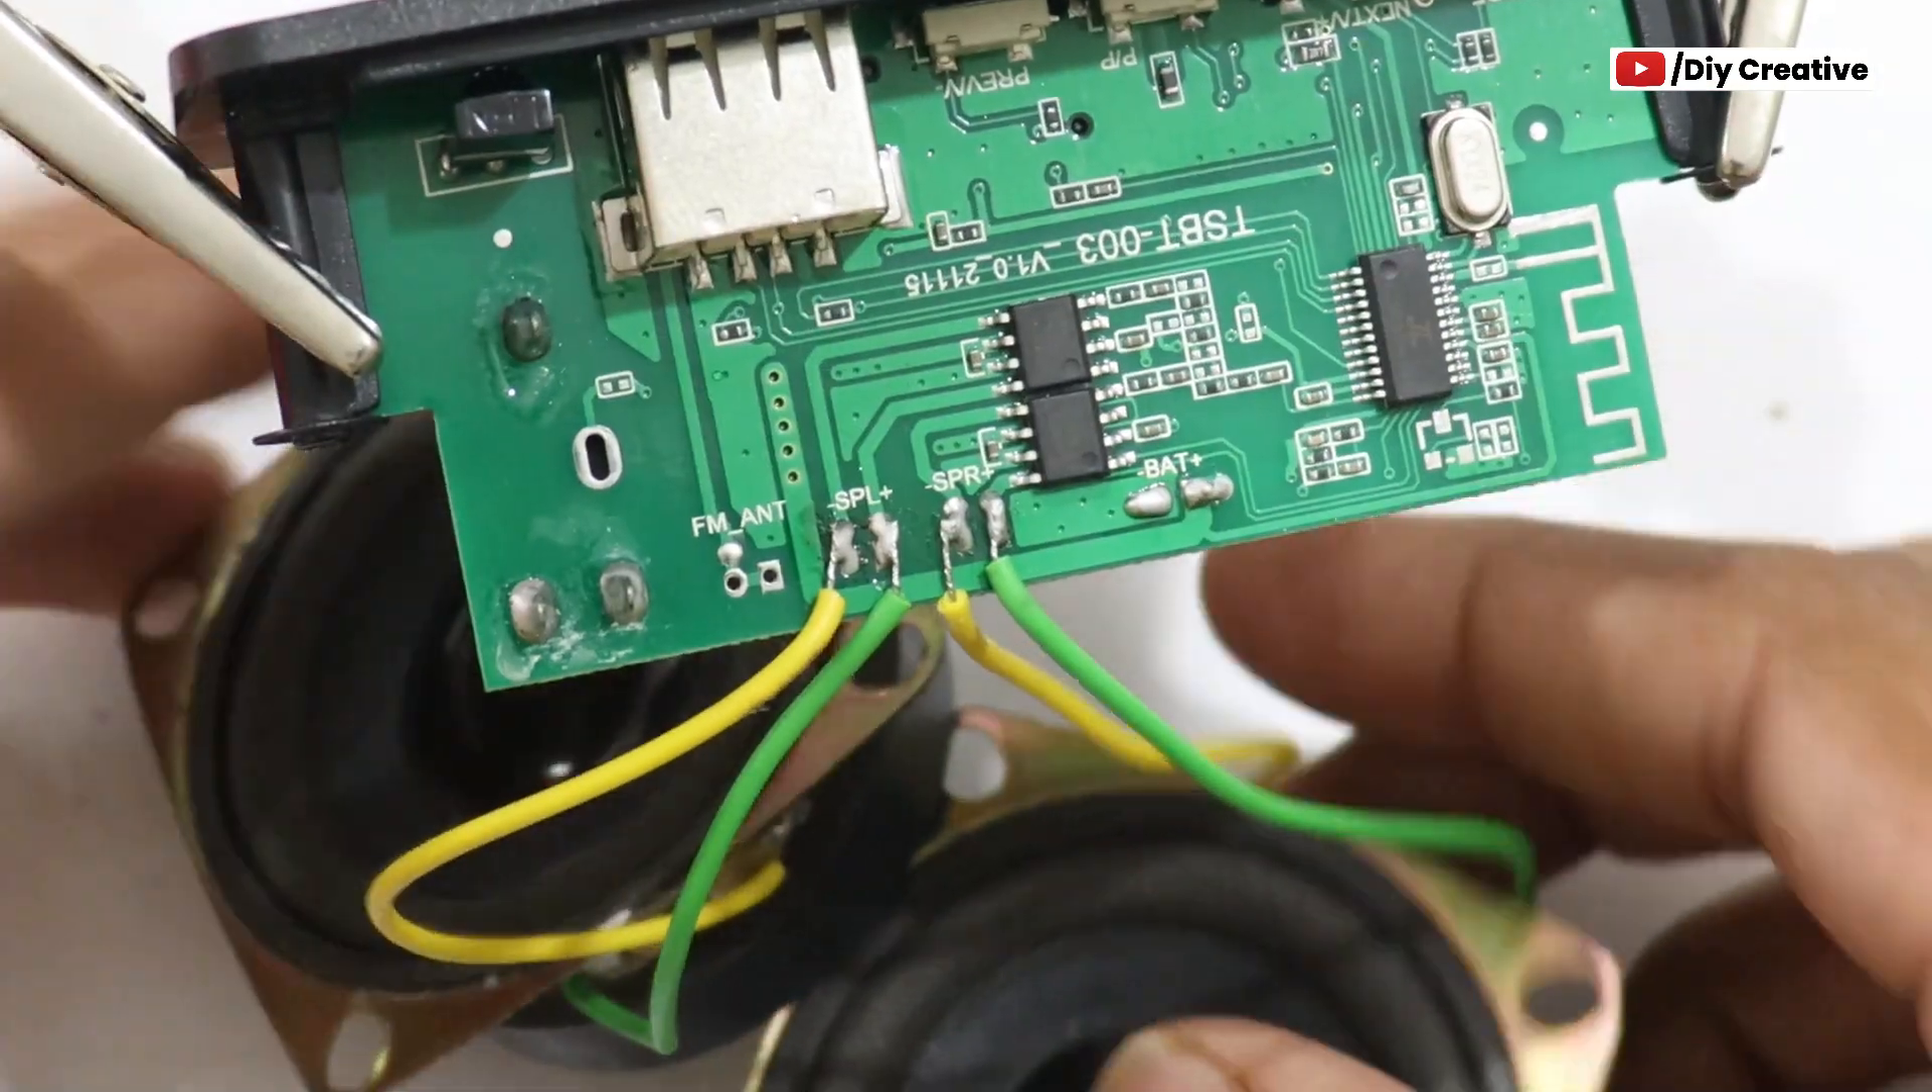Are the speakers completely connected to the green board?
Yes.